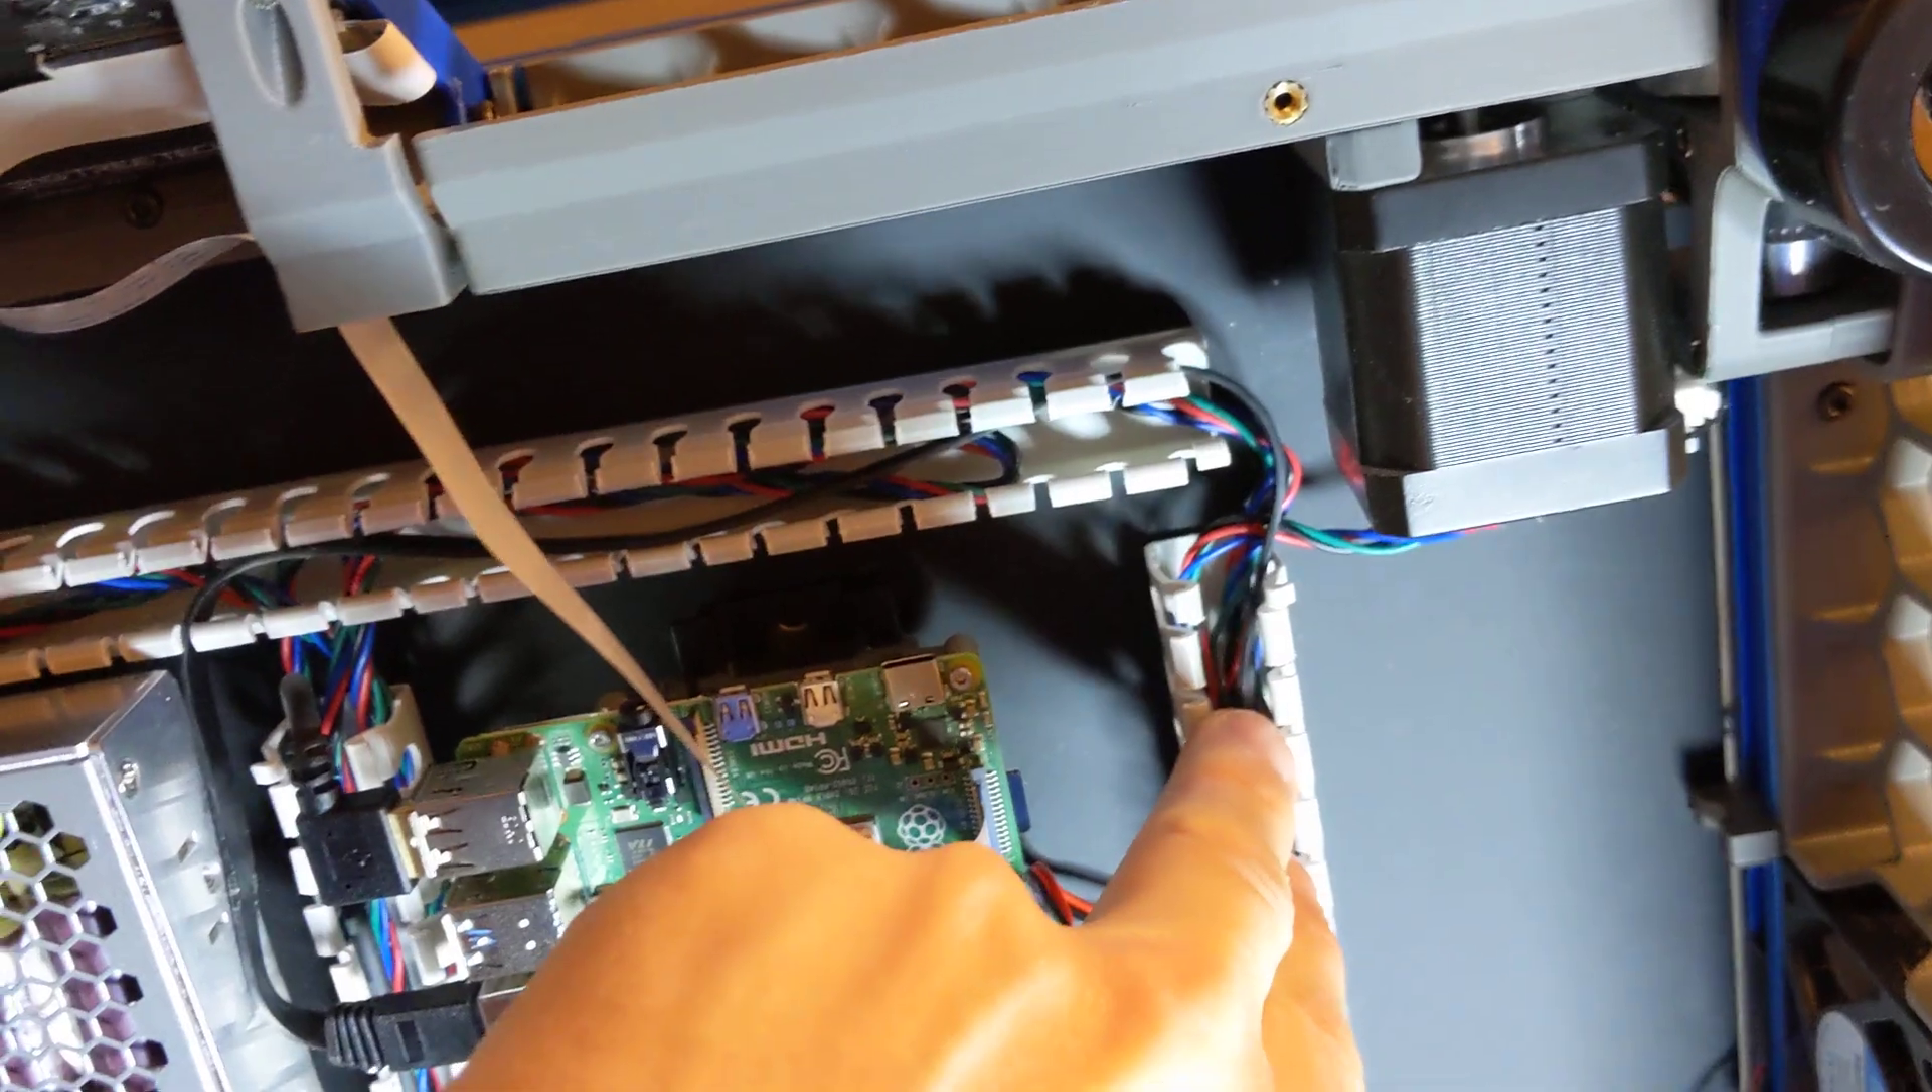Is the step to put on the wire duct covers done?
No.